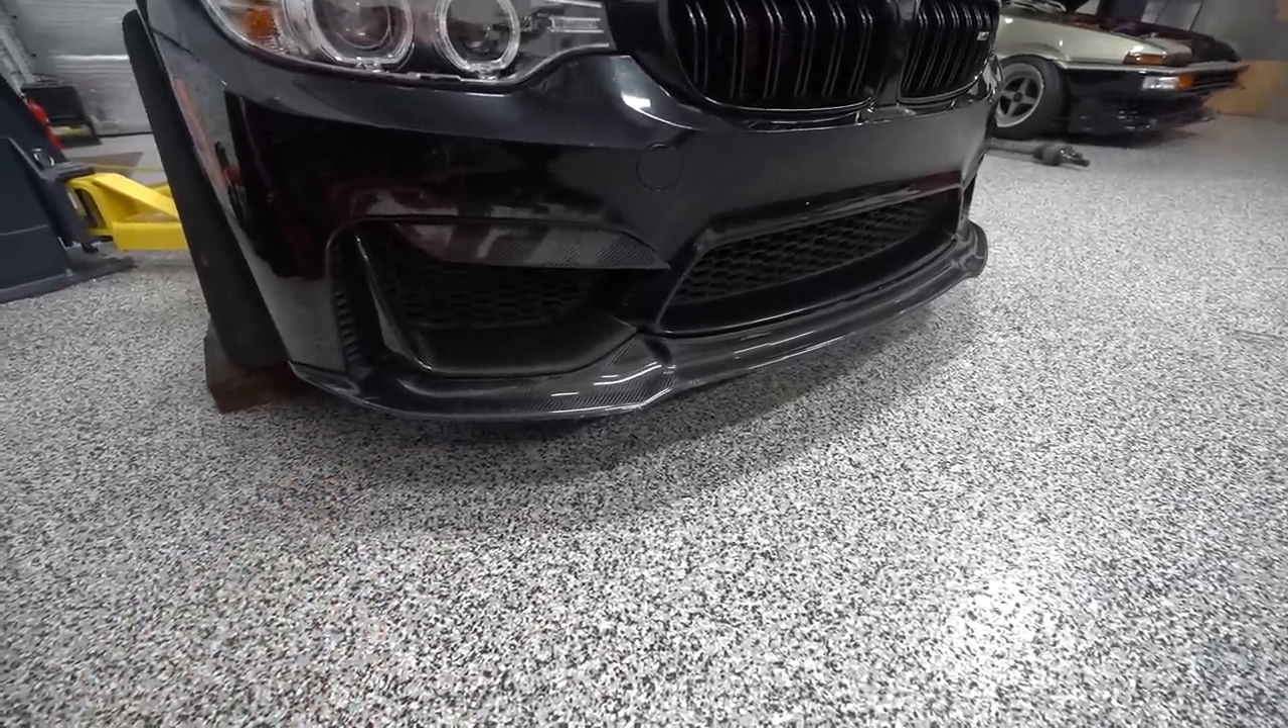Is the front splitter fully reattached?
Yes.